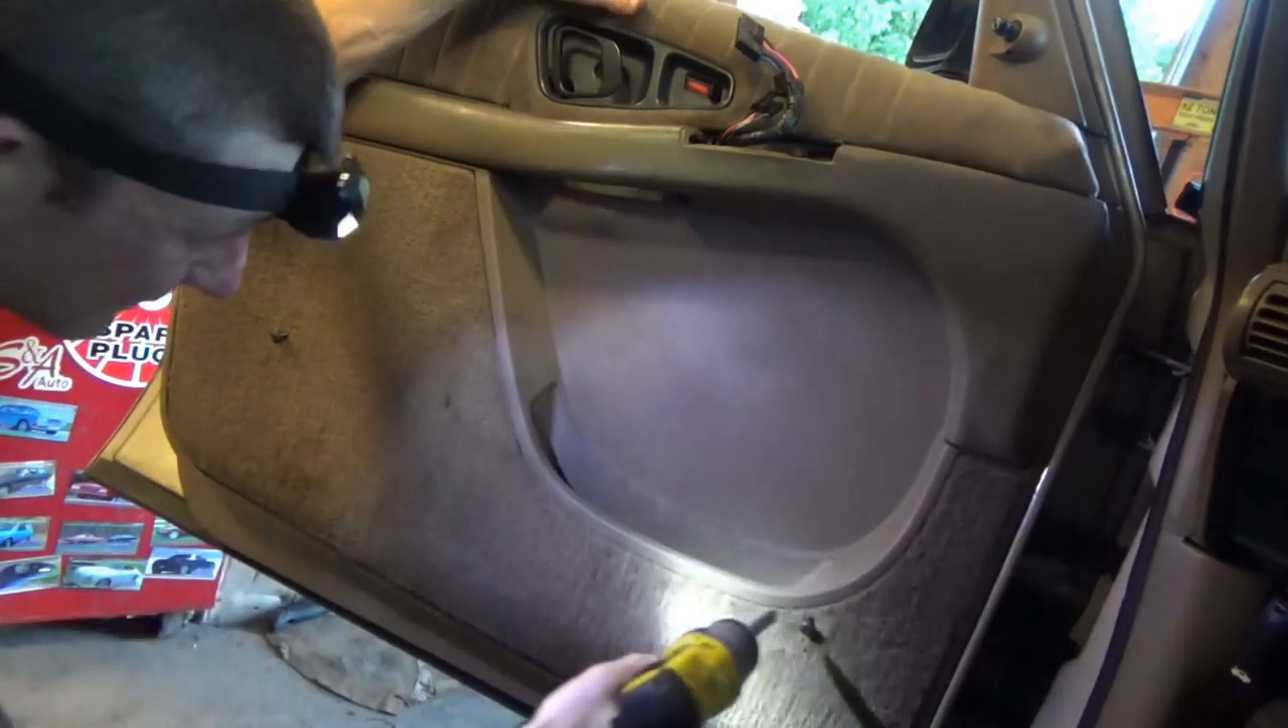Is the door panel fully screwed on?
No.